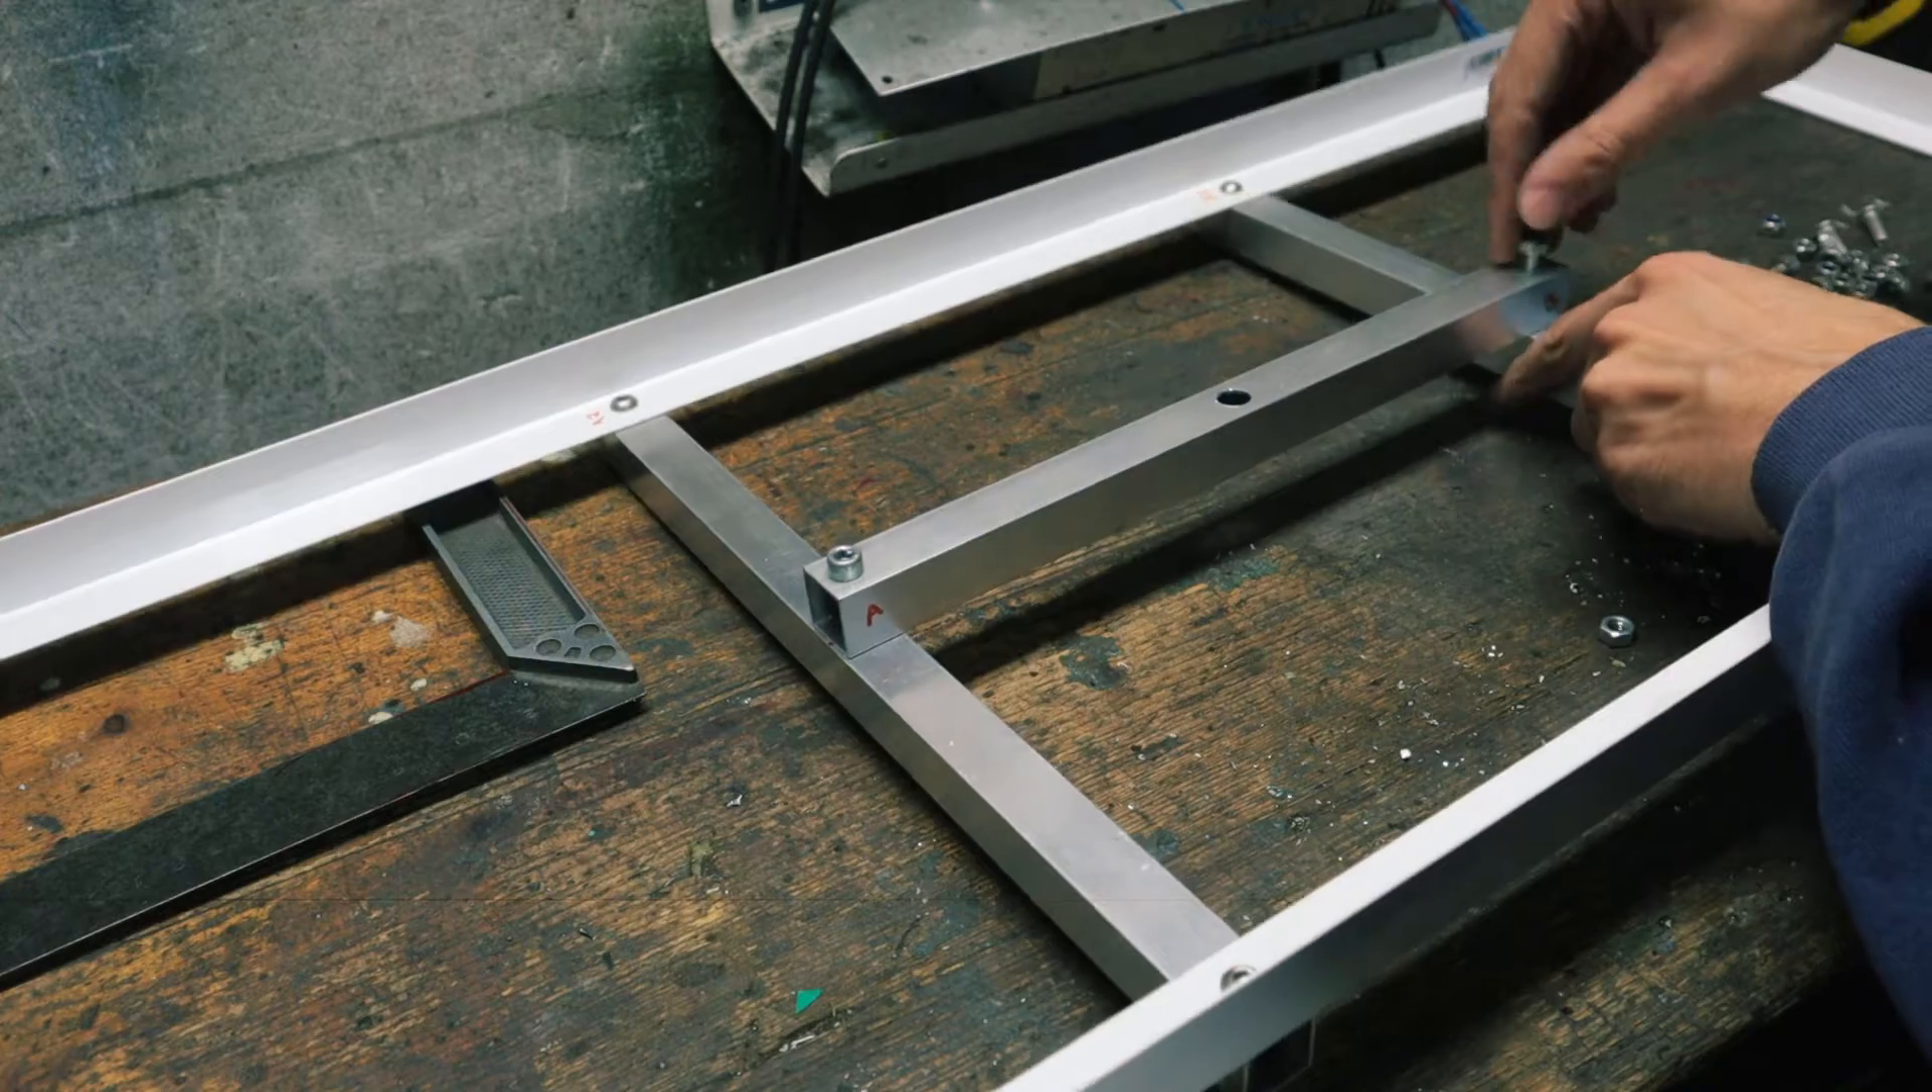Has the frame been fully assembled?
No.